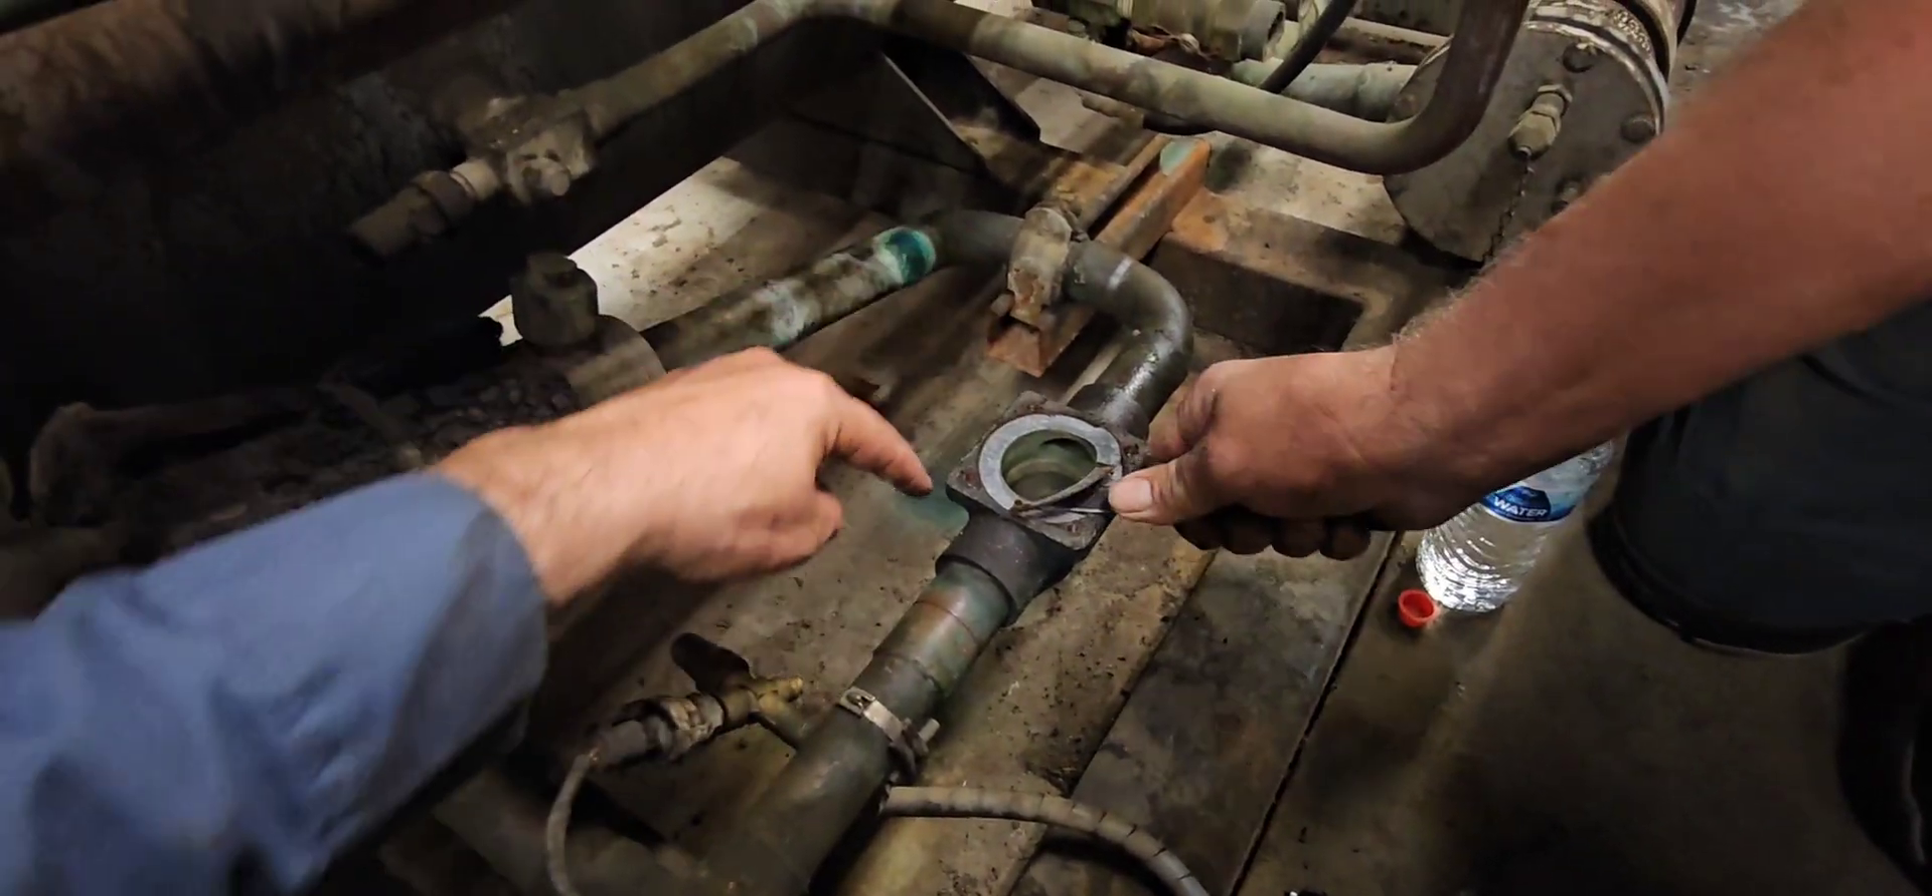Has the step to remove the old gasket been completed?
No.